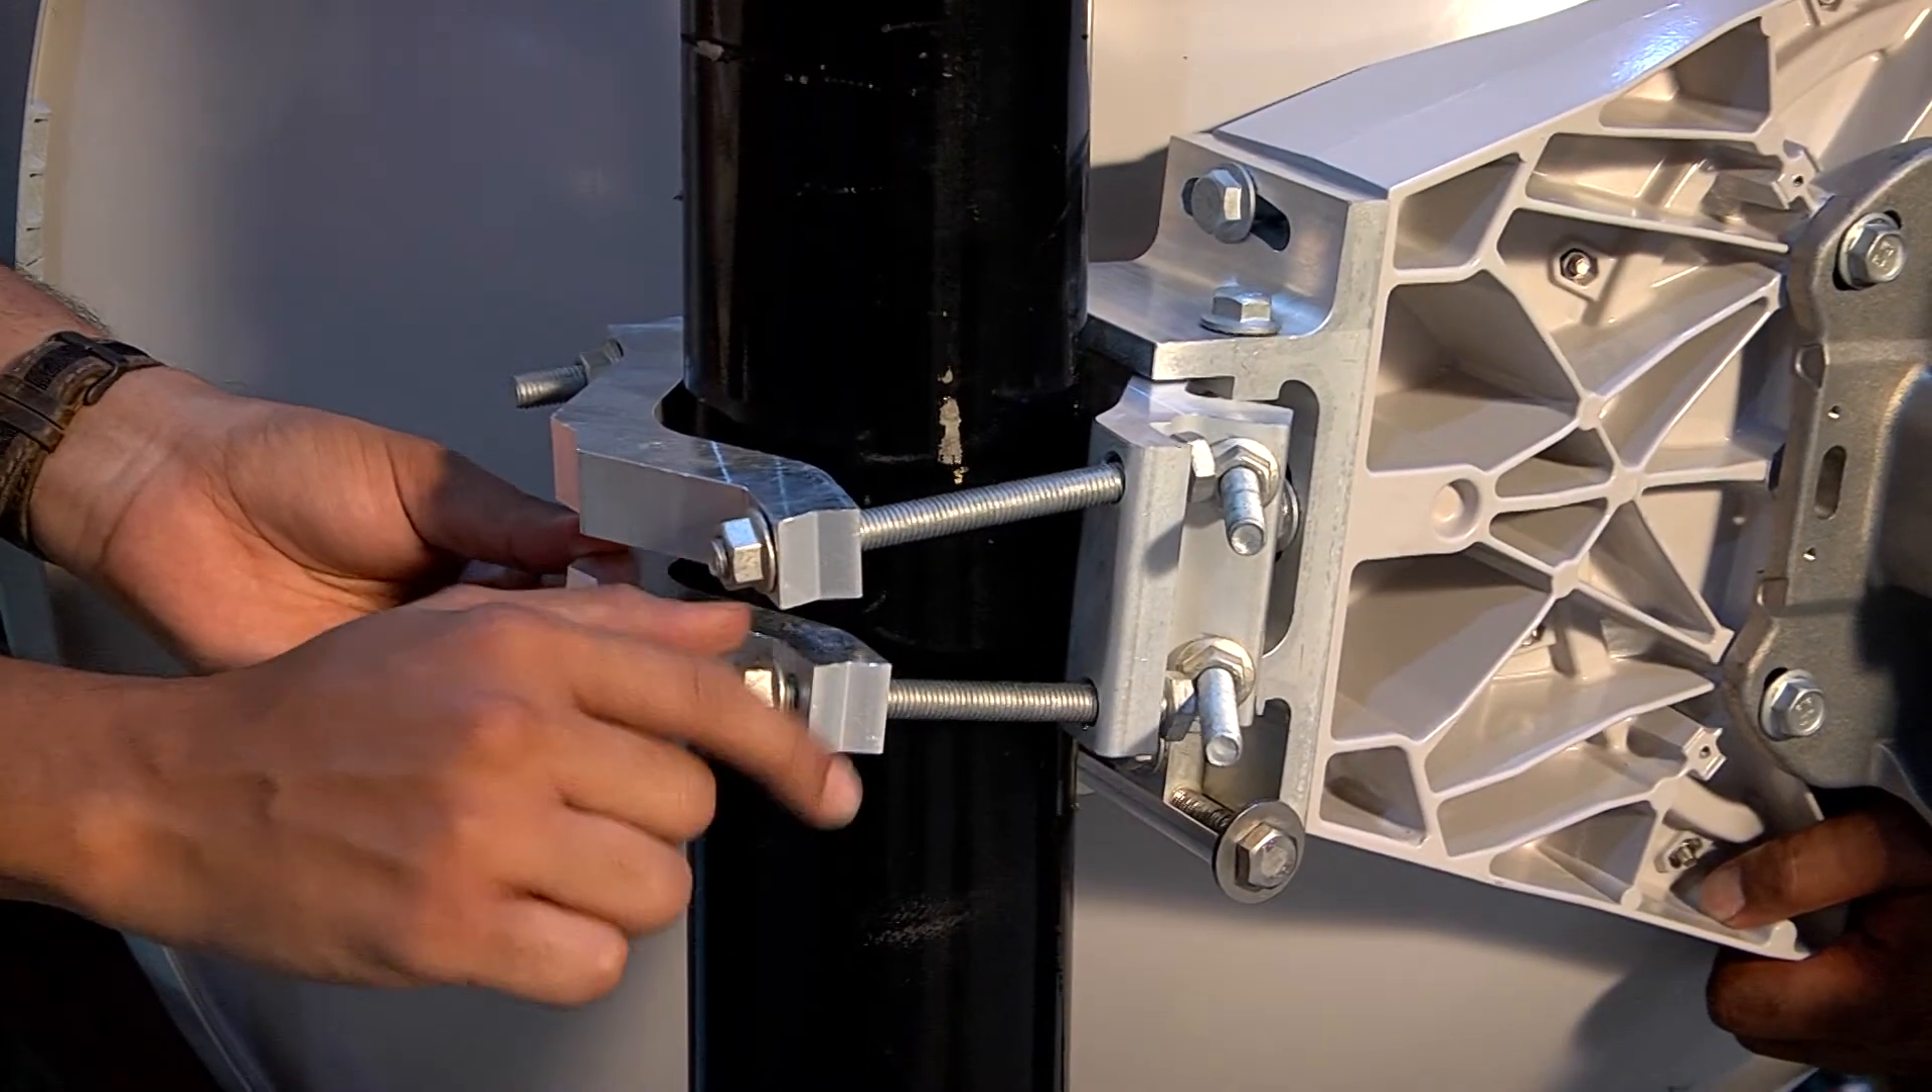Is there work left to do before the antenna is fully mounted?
Yes.